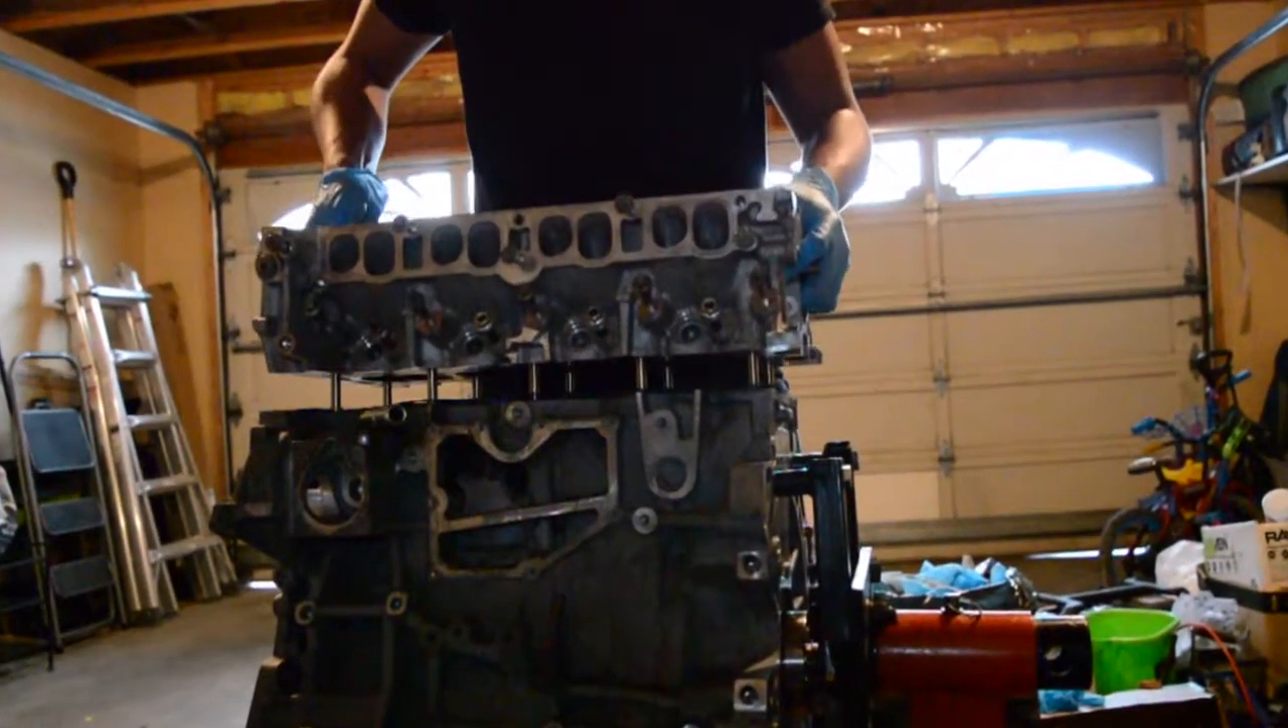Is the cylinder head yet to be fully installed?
Yes.